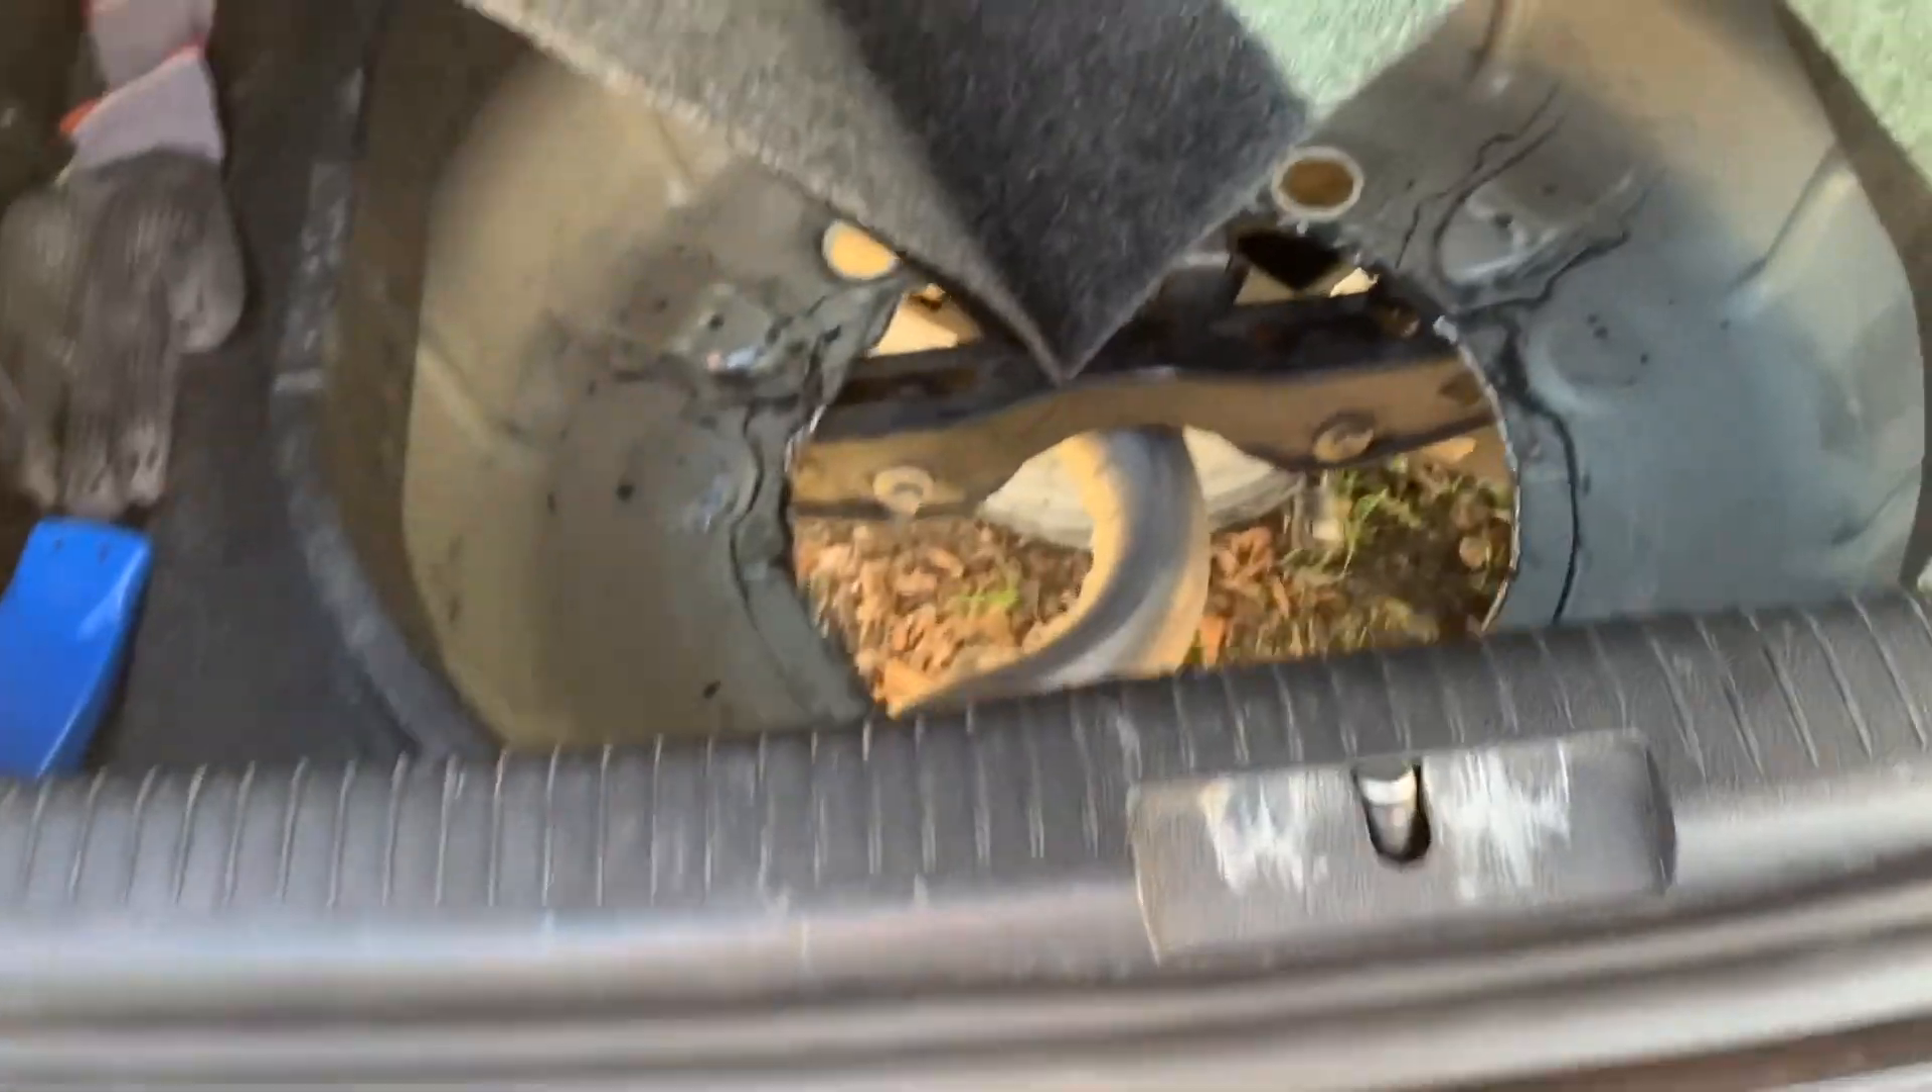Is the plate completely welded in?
No.